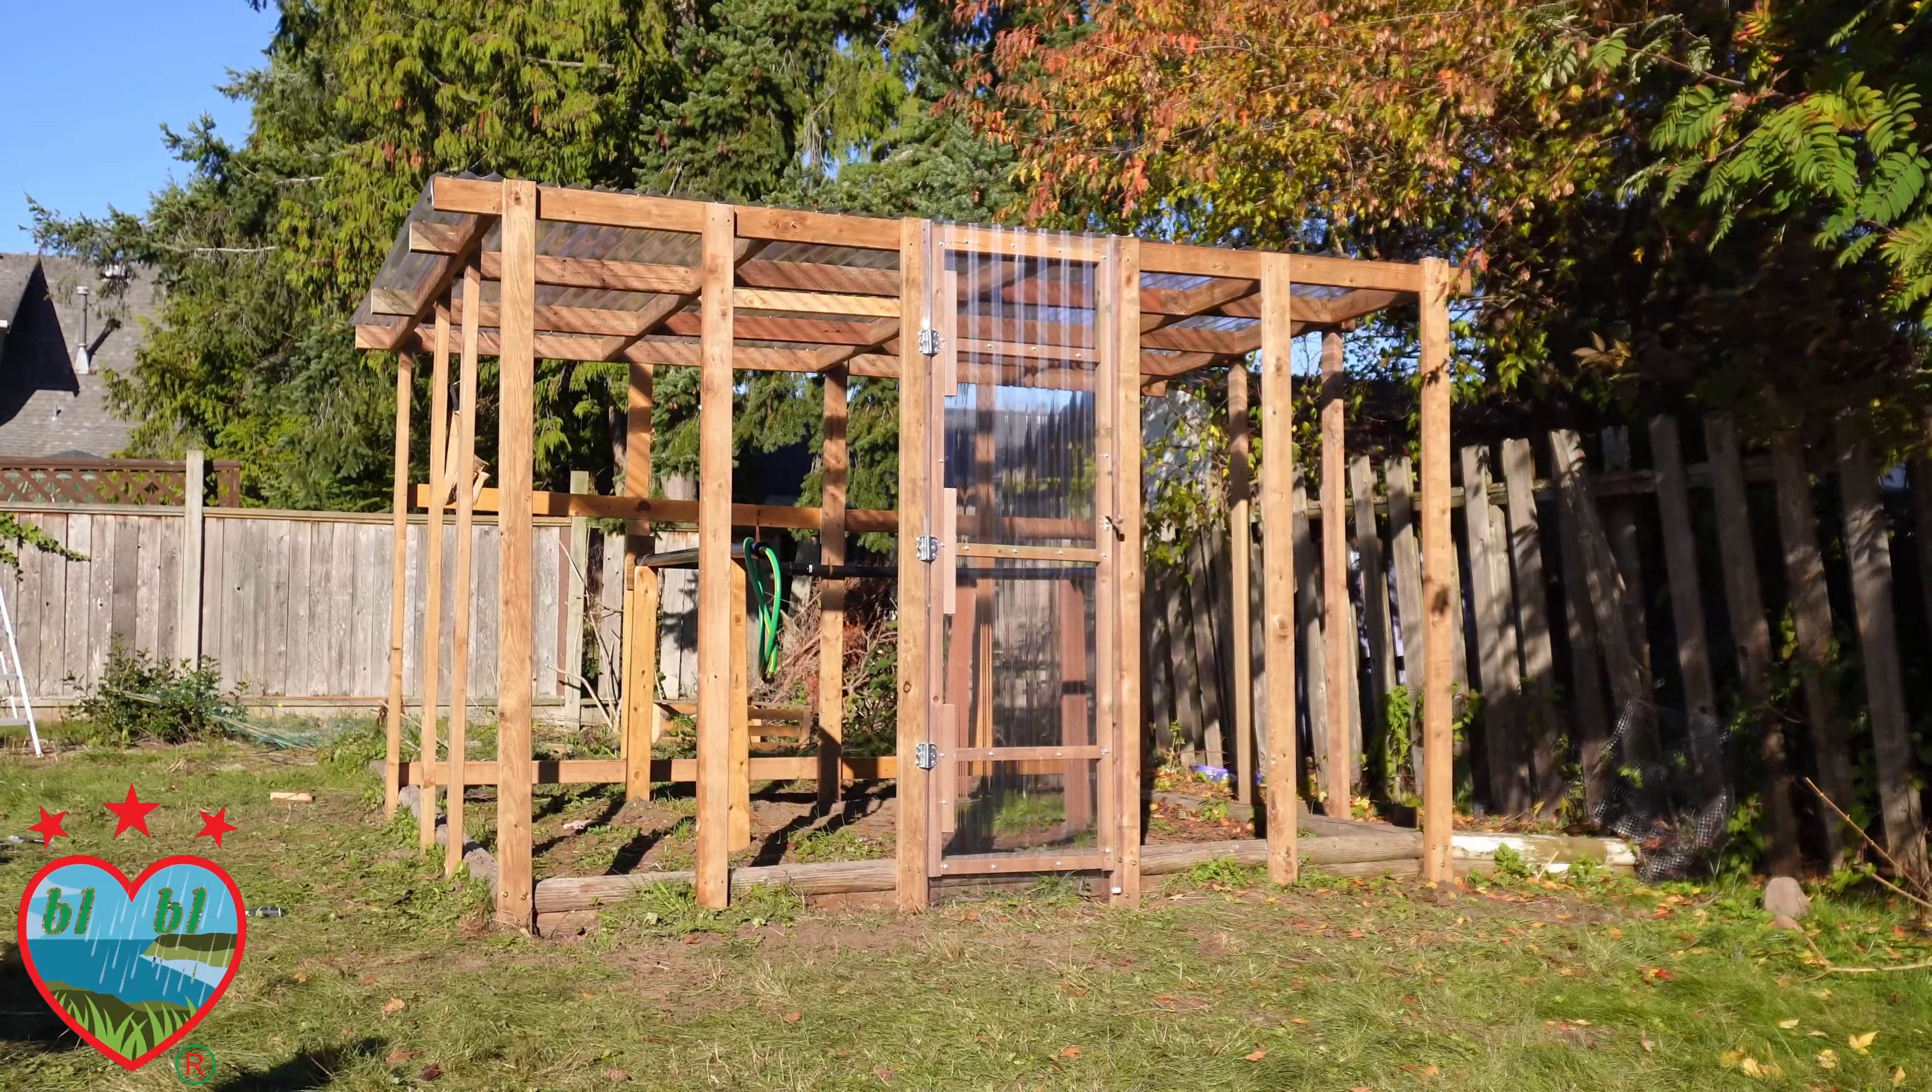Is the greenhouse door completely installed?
Yes.